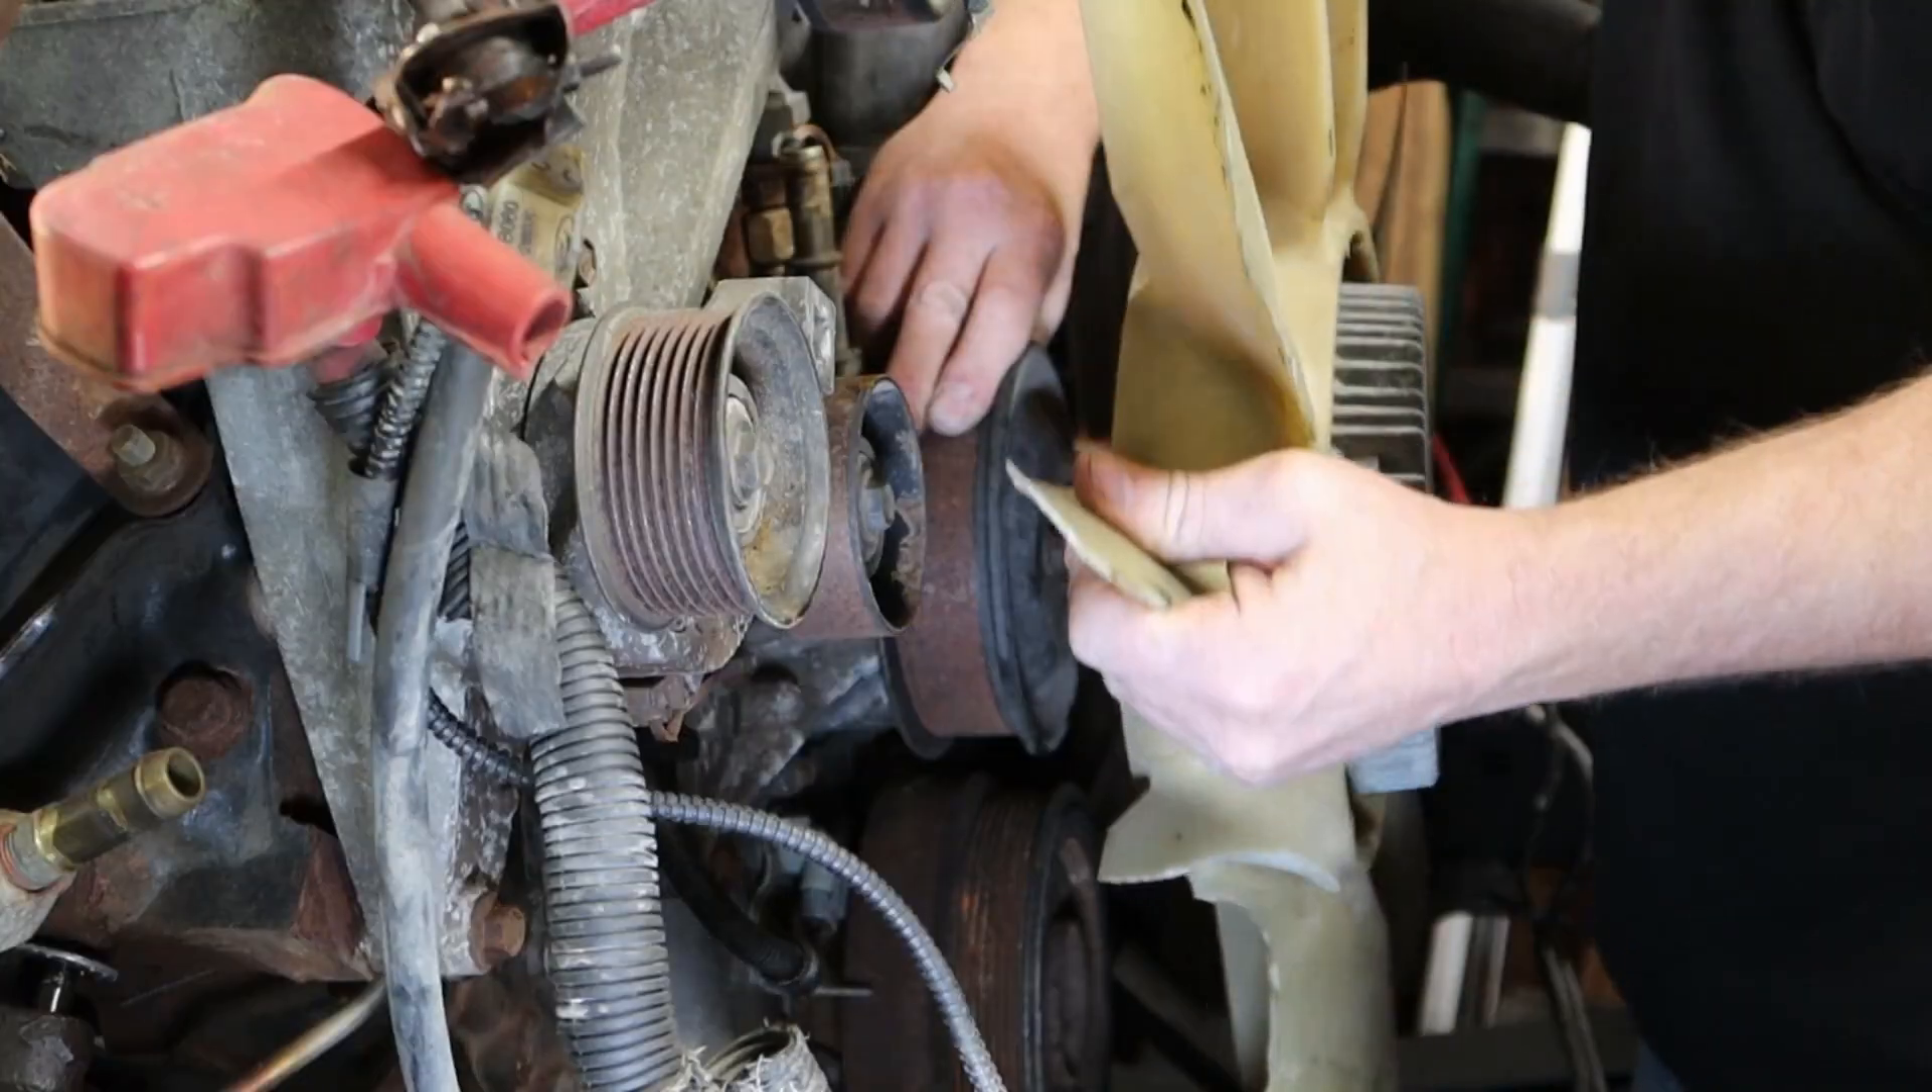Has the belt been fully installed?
No.